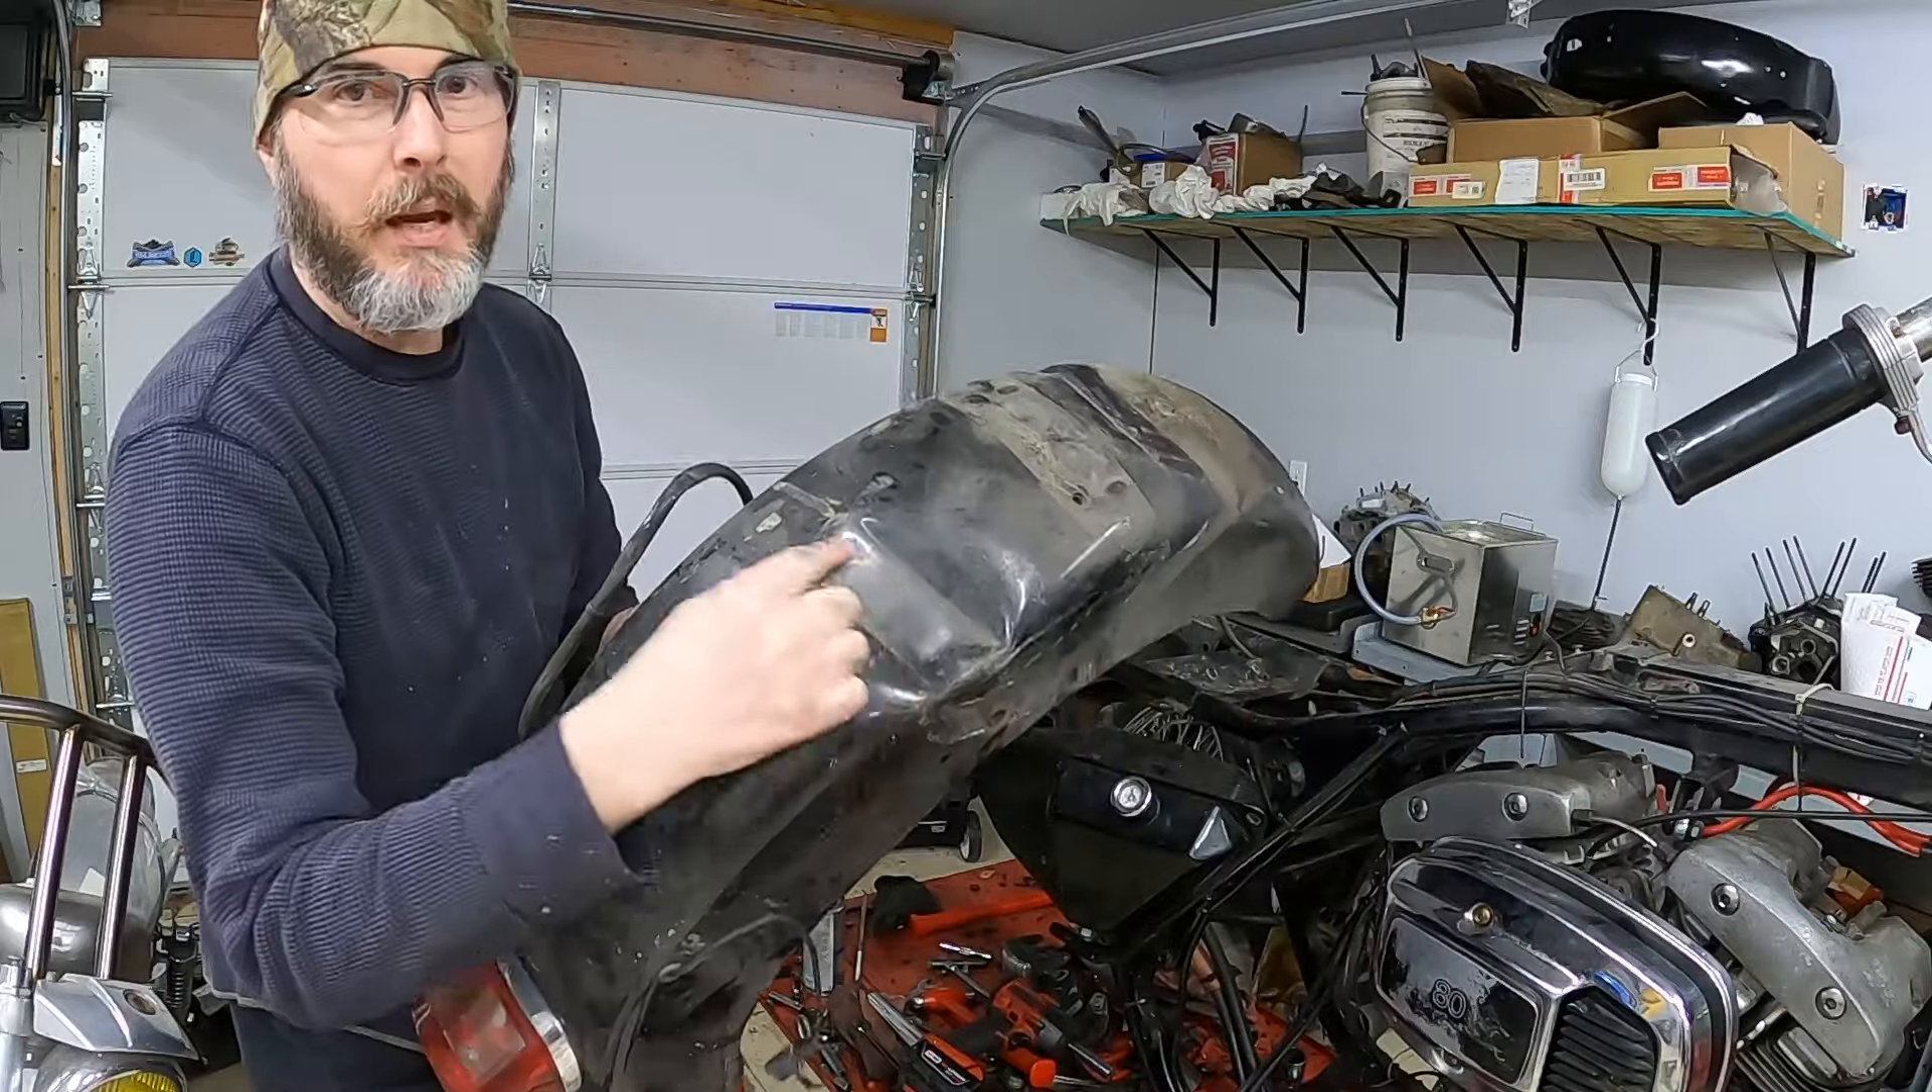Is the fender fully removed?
Yes.